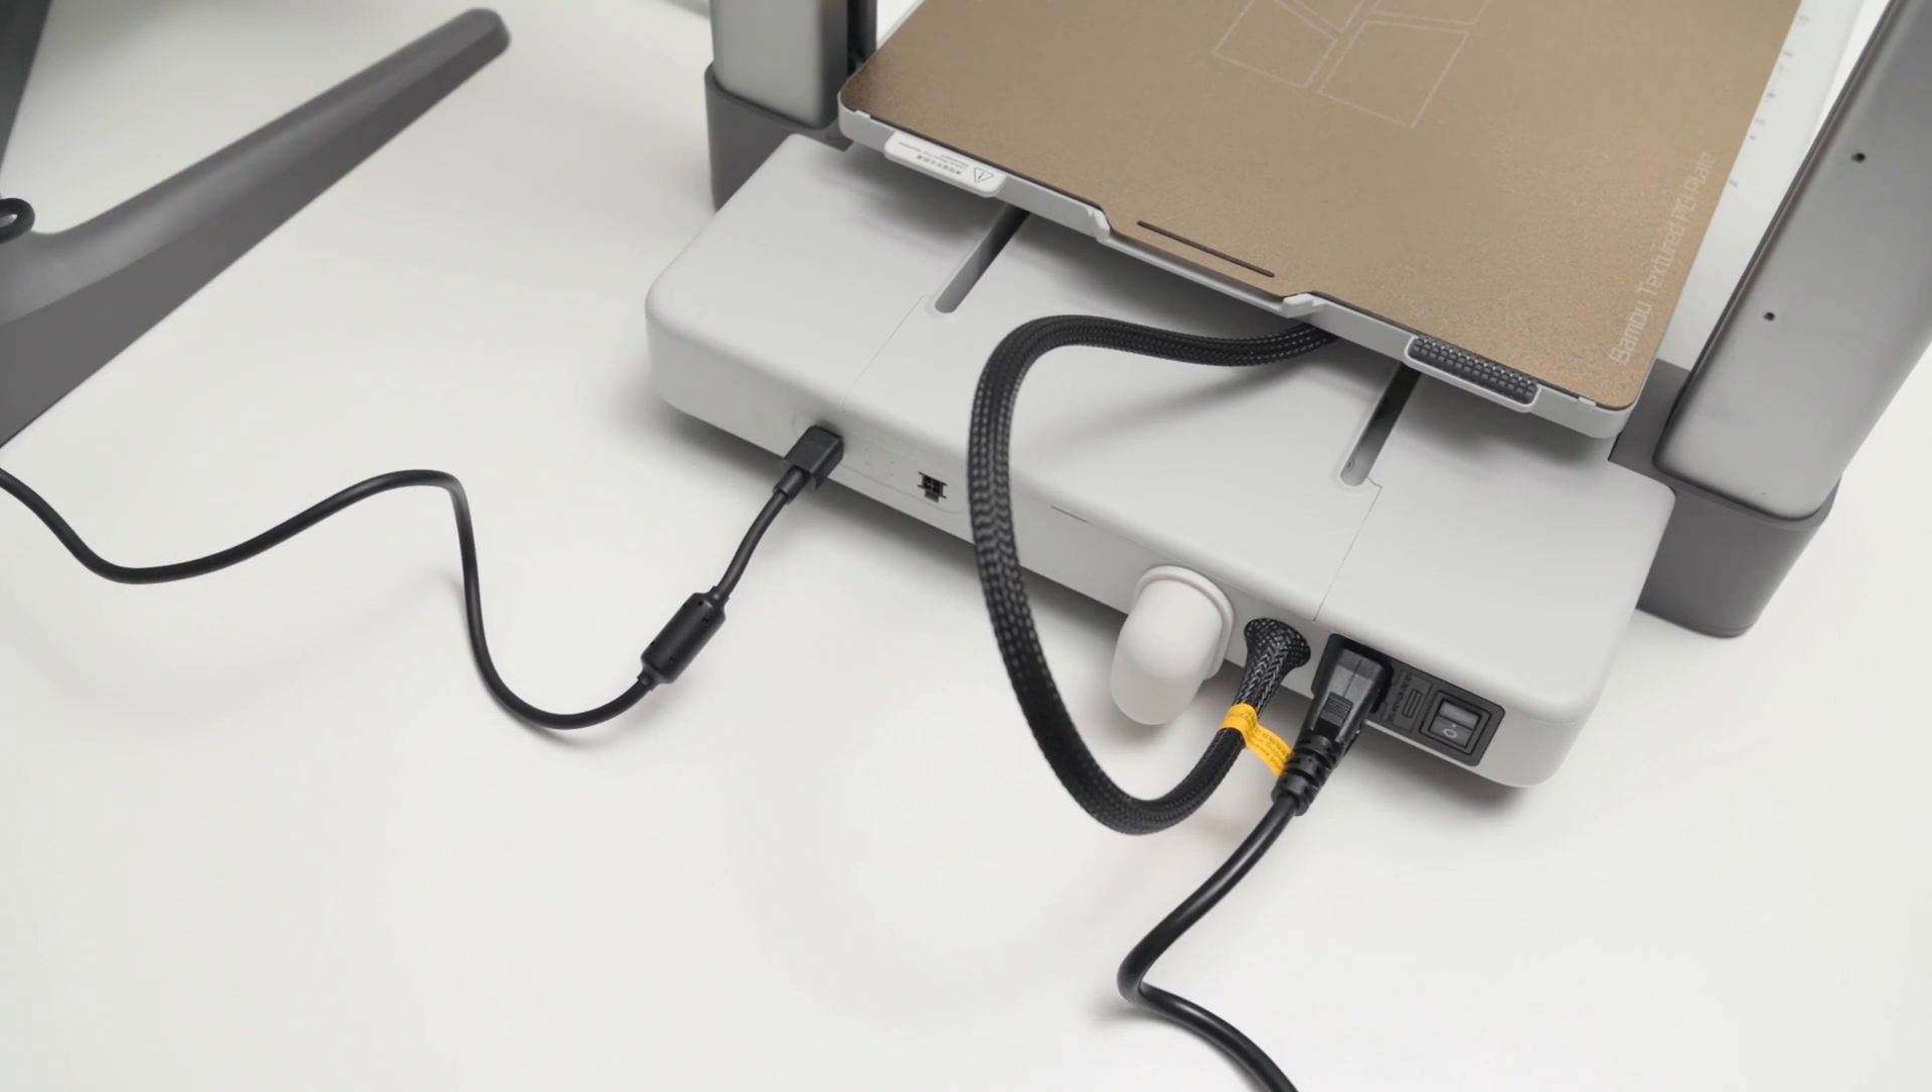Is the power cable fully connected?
Yes.